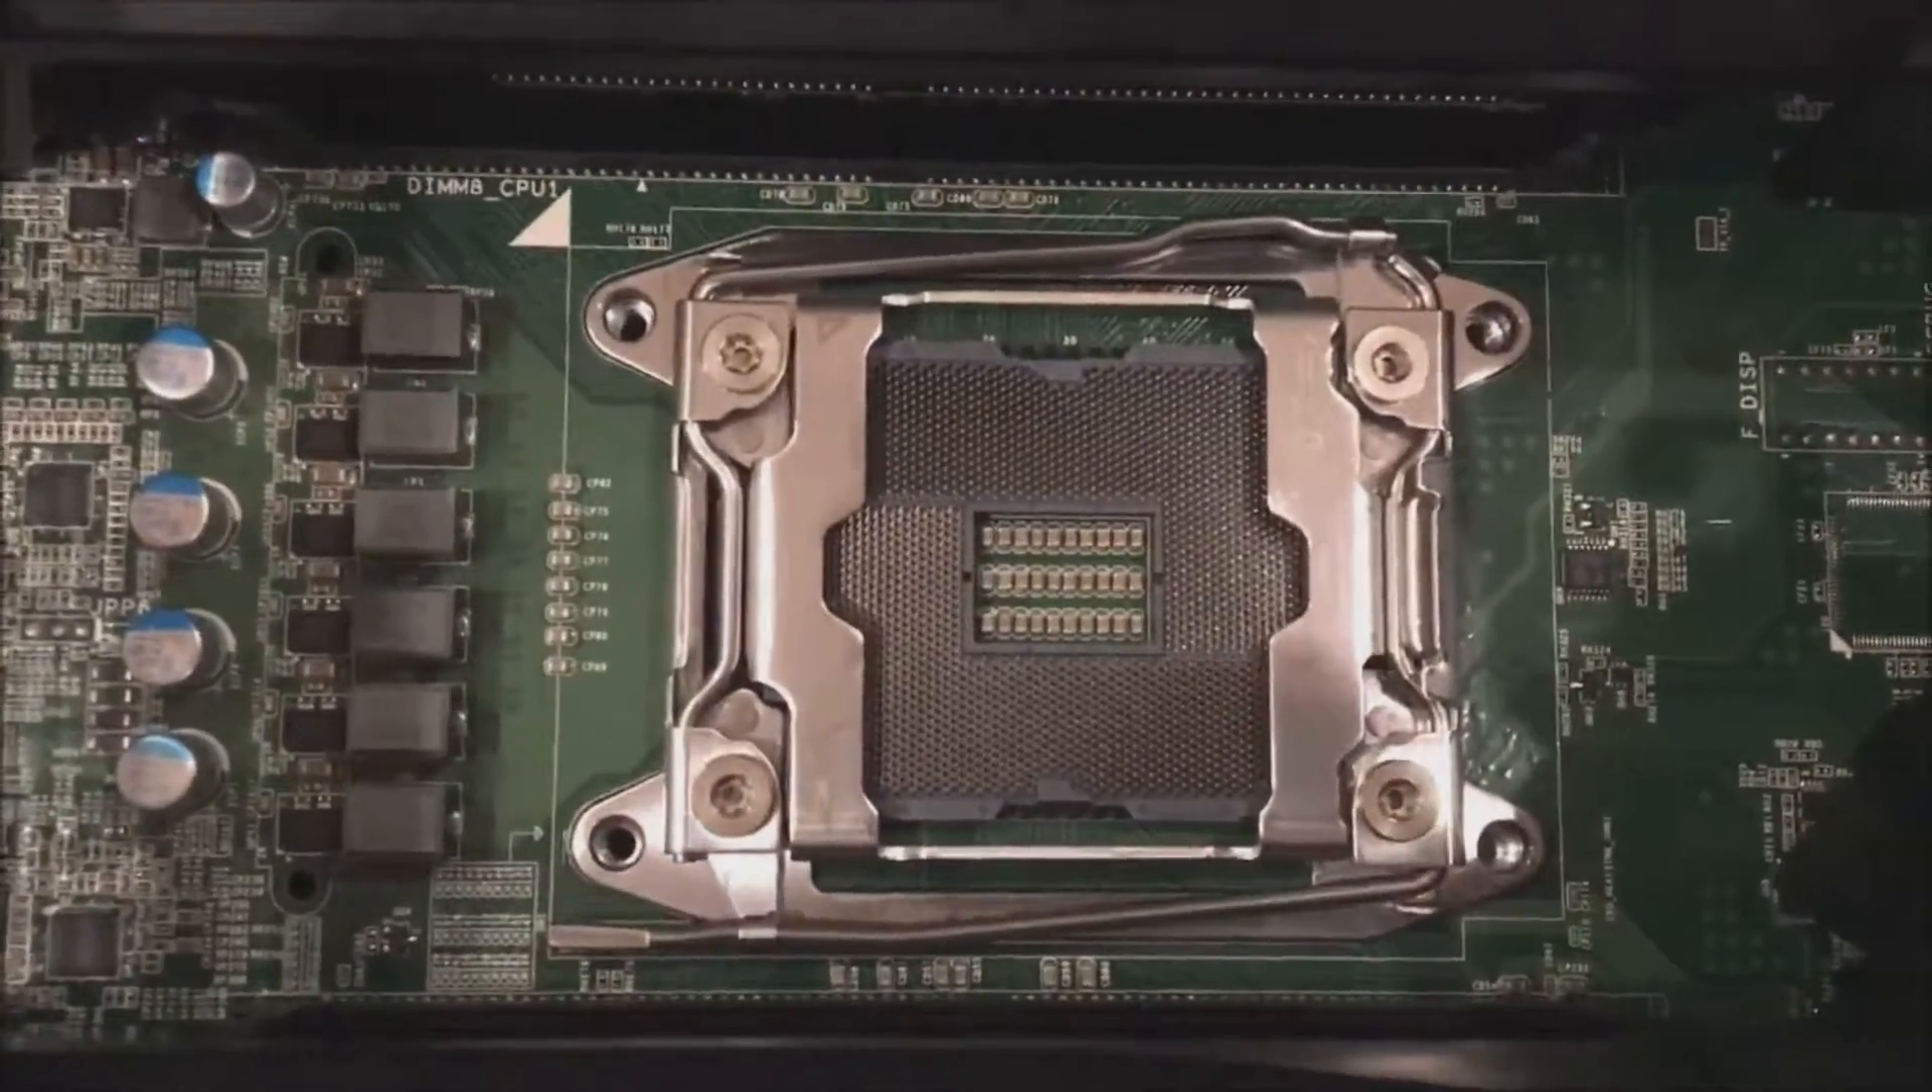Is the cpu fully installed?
No.